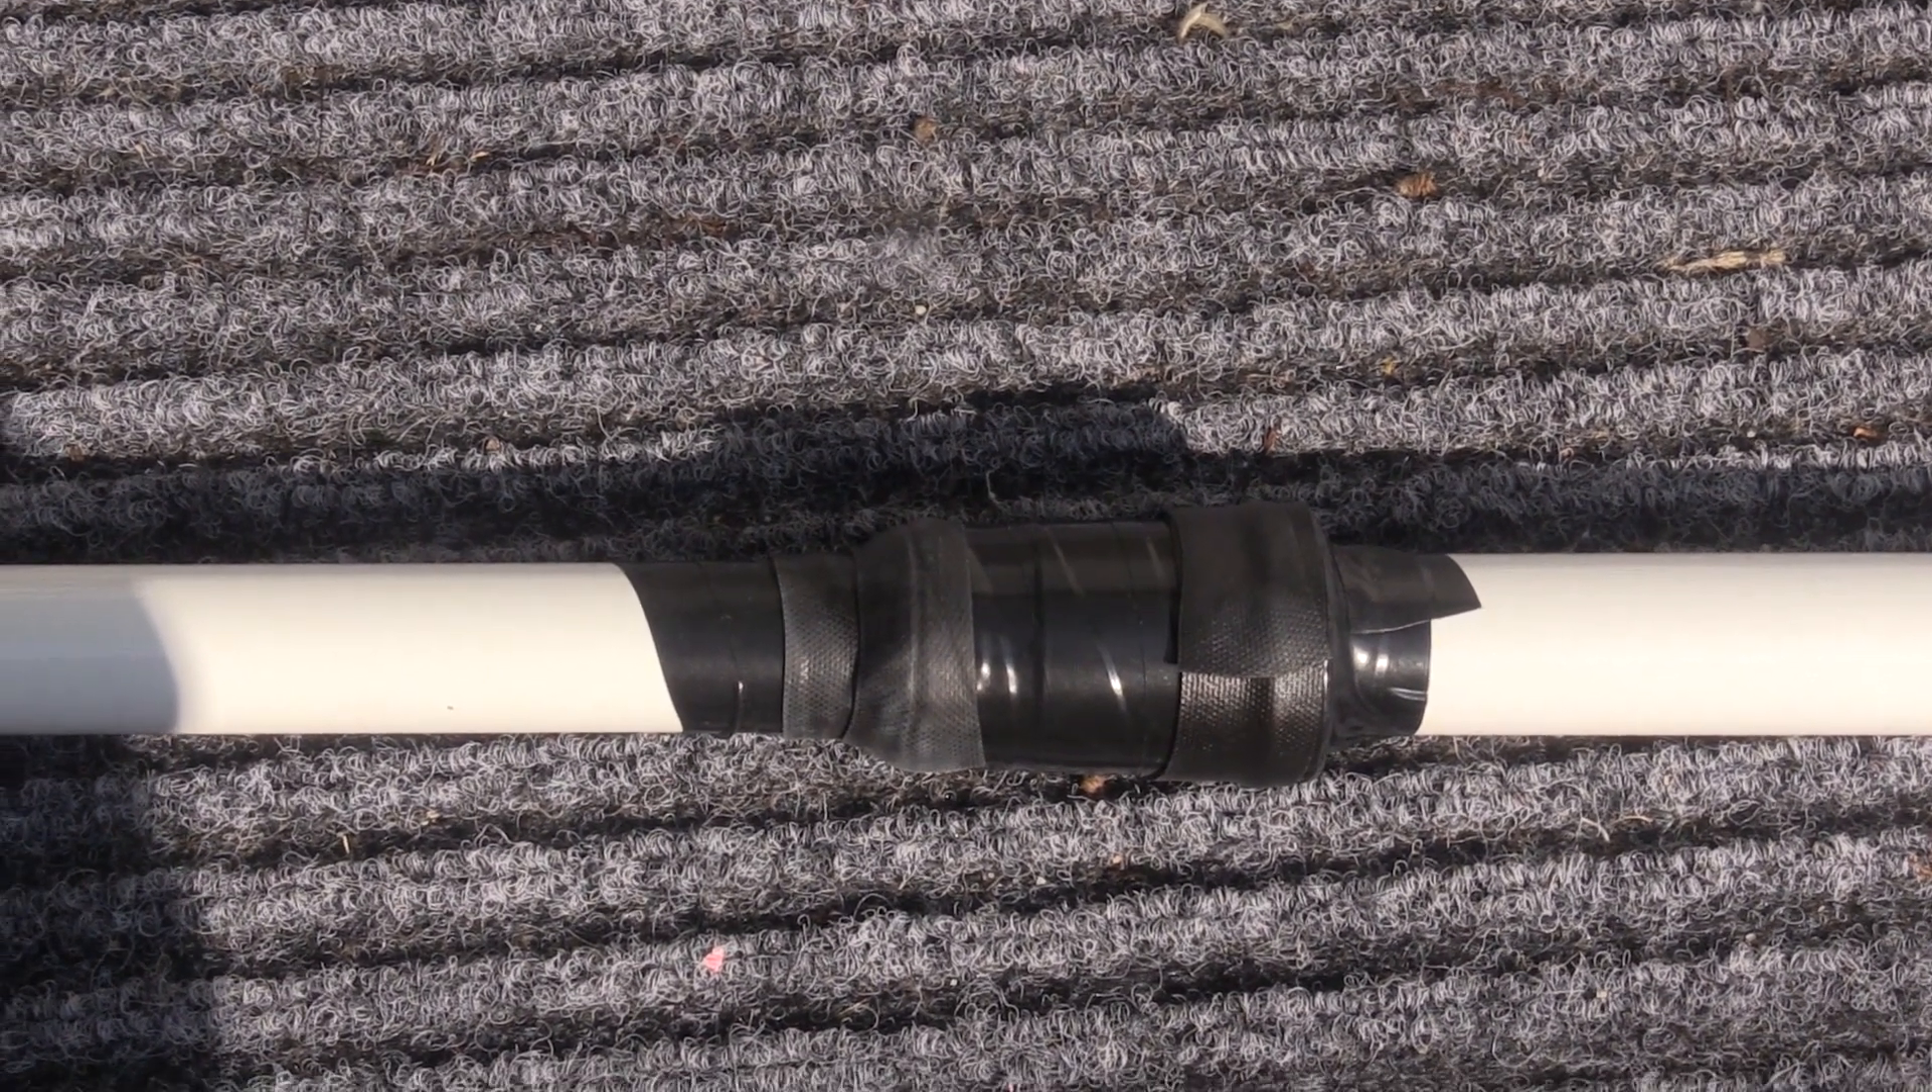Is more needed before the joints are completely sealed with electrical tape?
No.